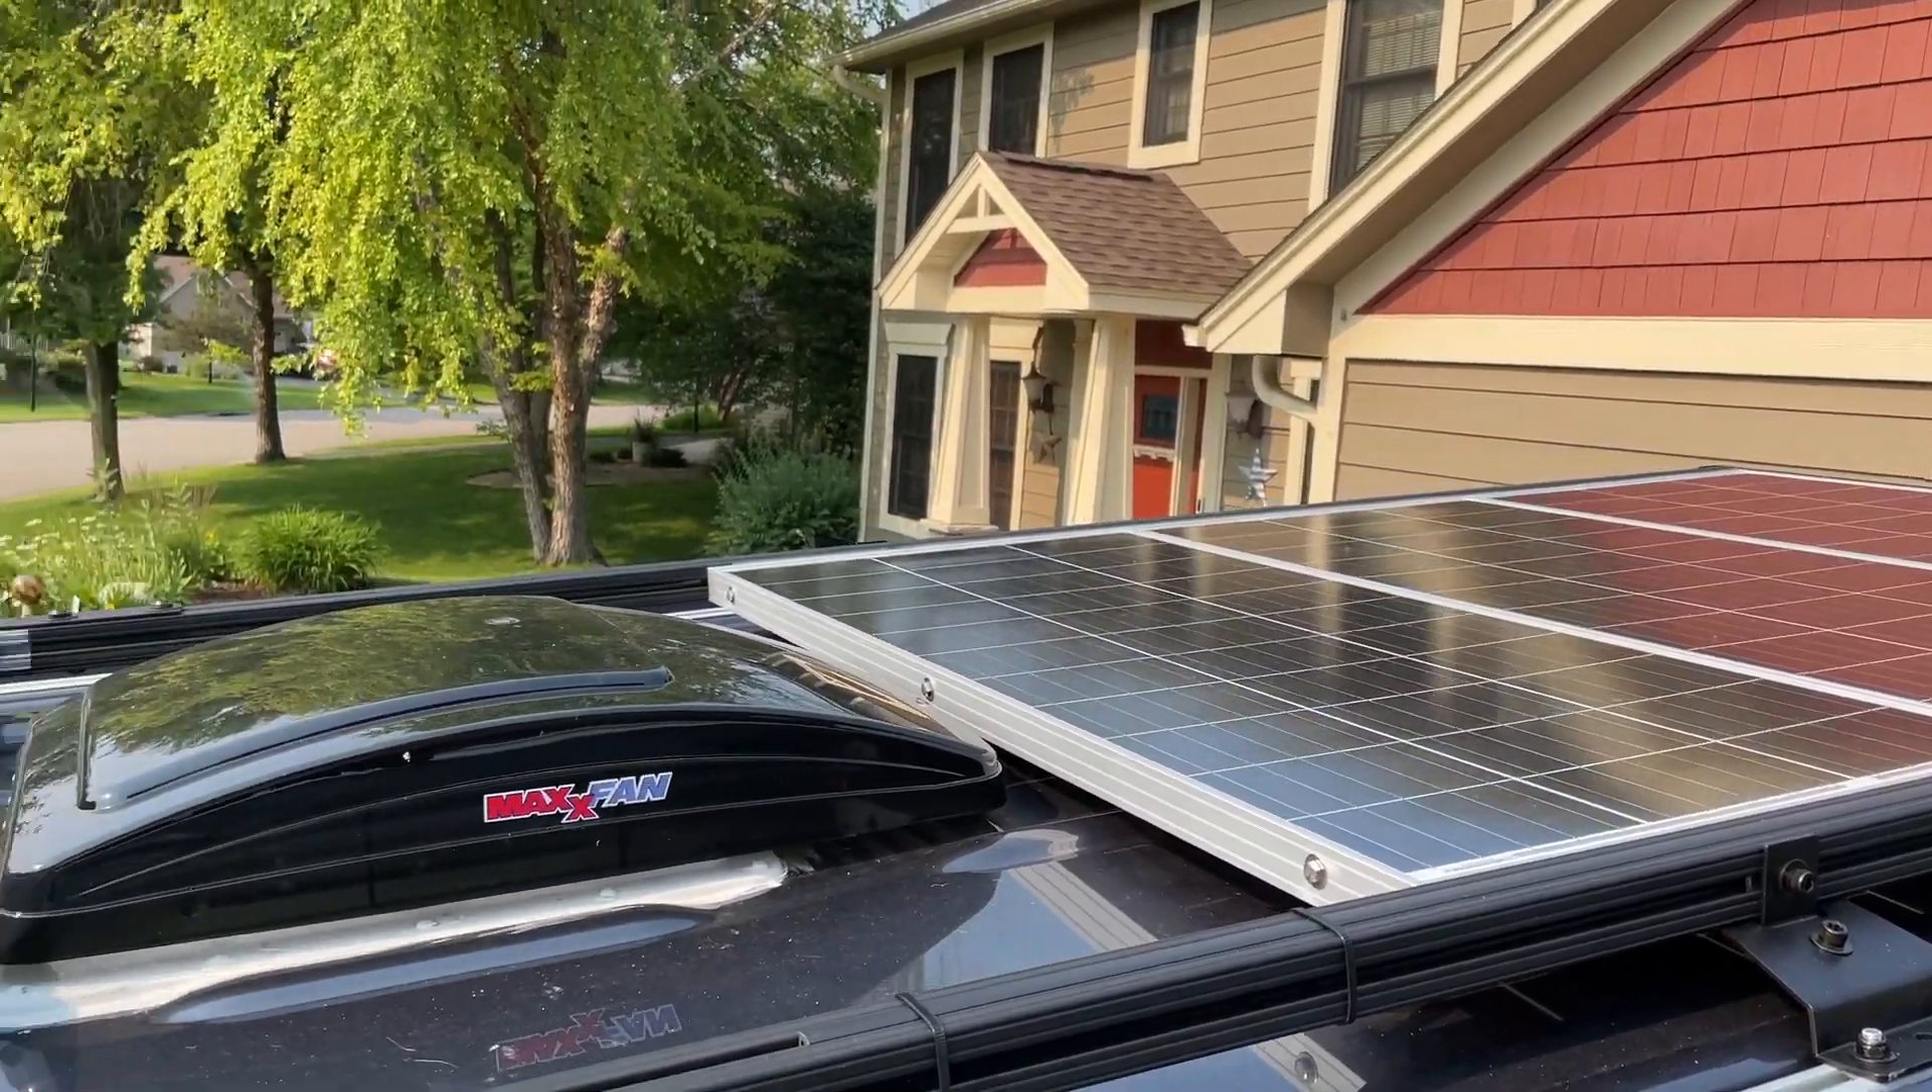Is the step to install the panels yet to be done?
No.